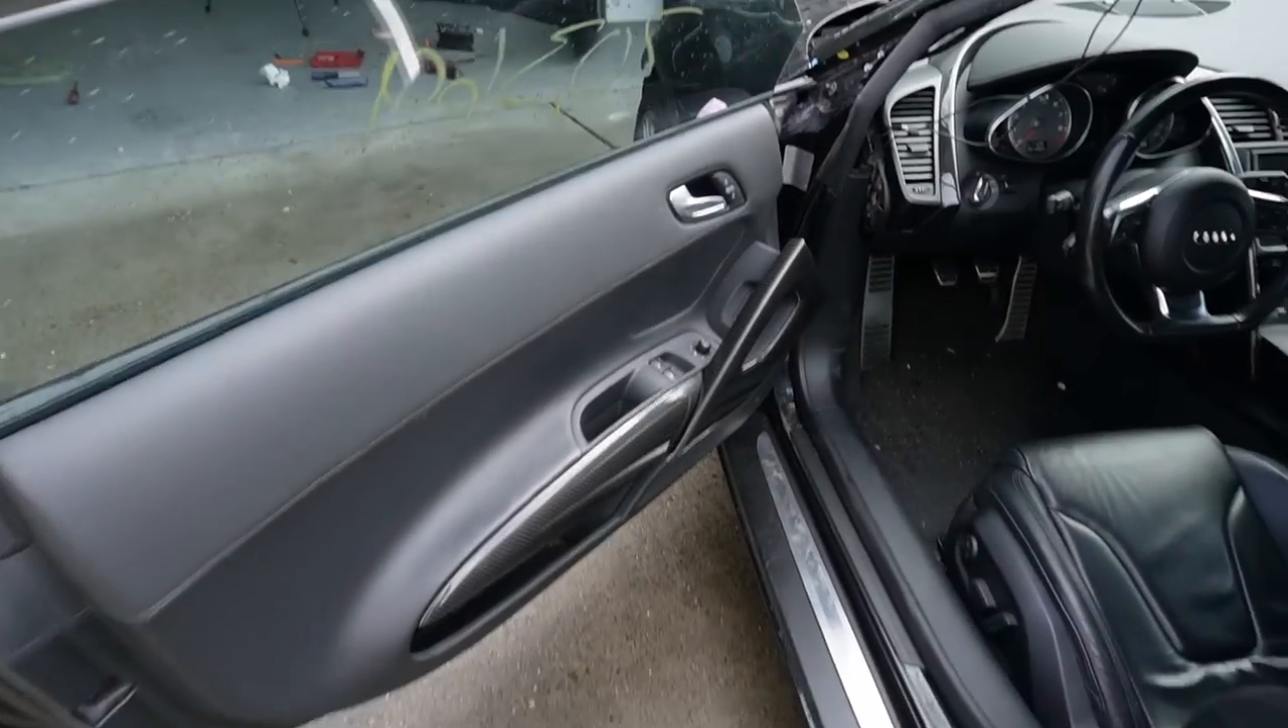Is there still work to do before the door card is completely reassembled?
No.